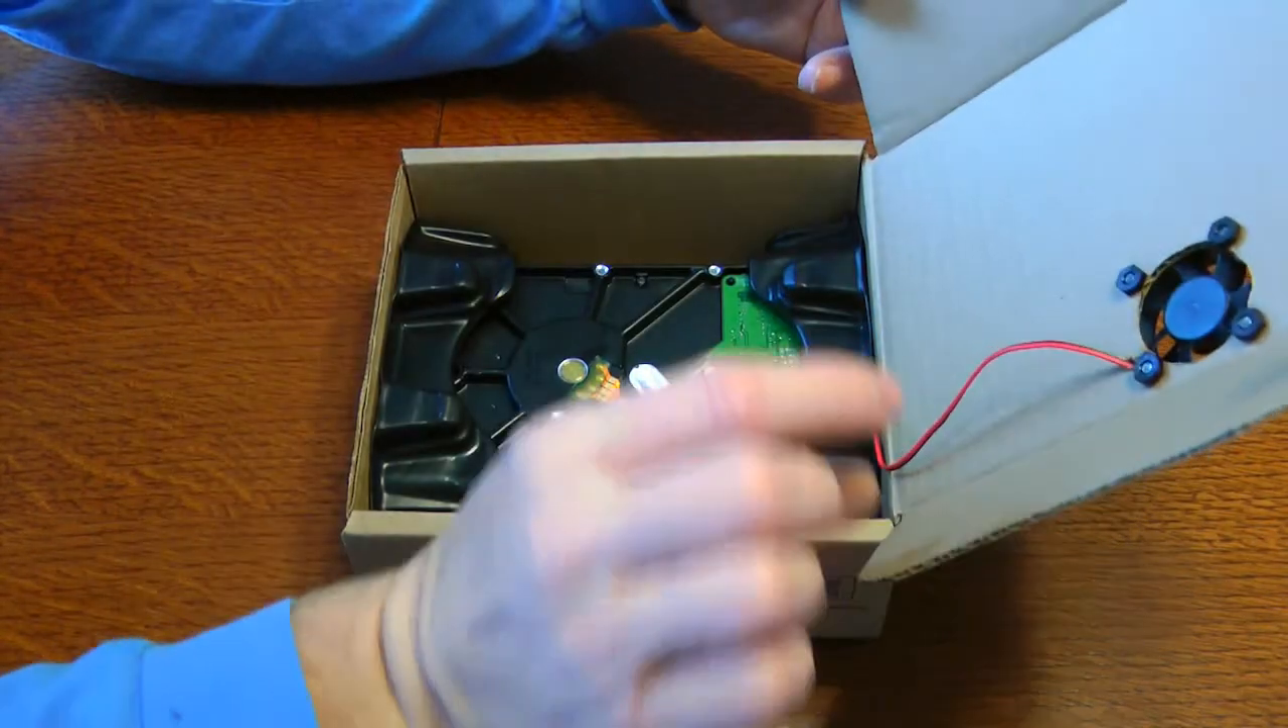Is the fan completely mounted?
Yes.